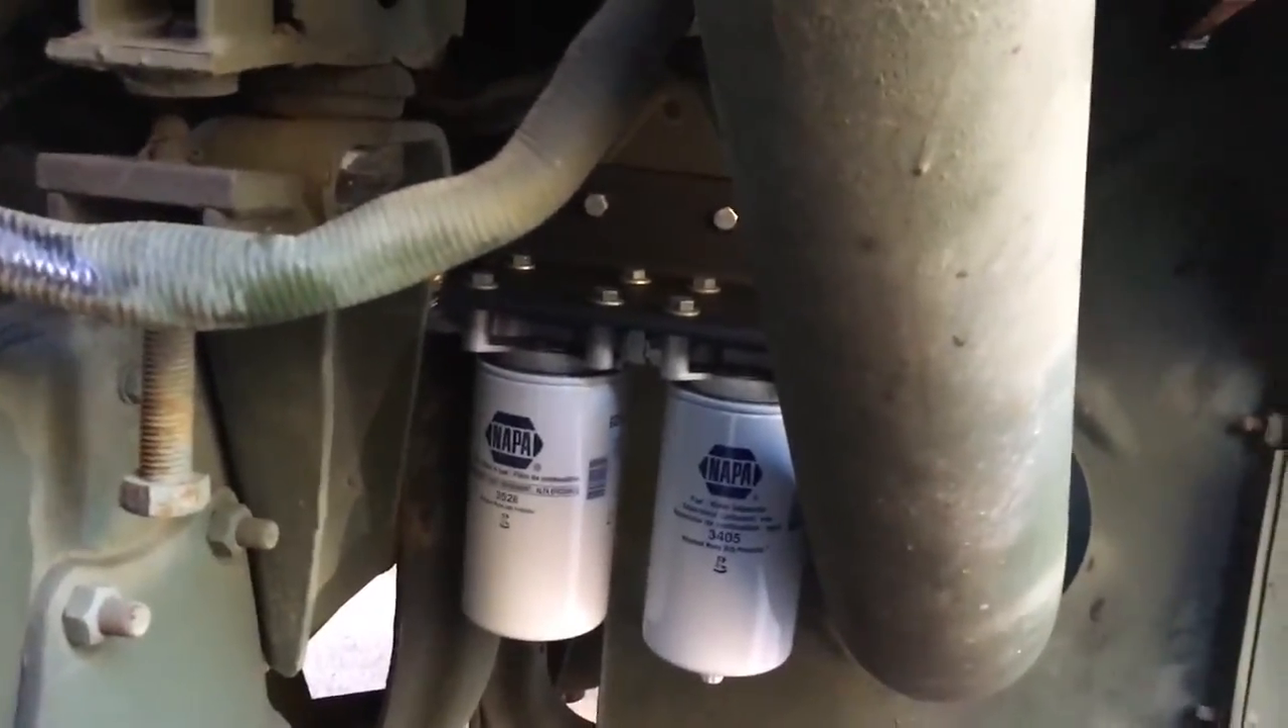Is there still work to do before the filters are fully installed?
No.